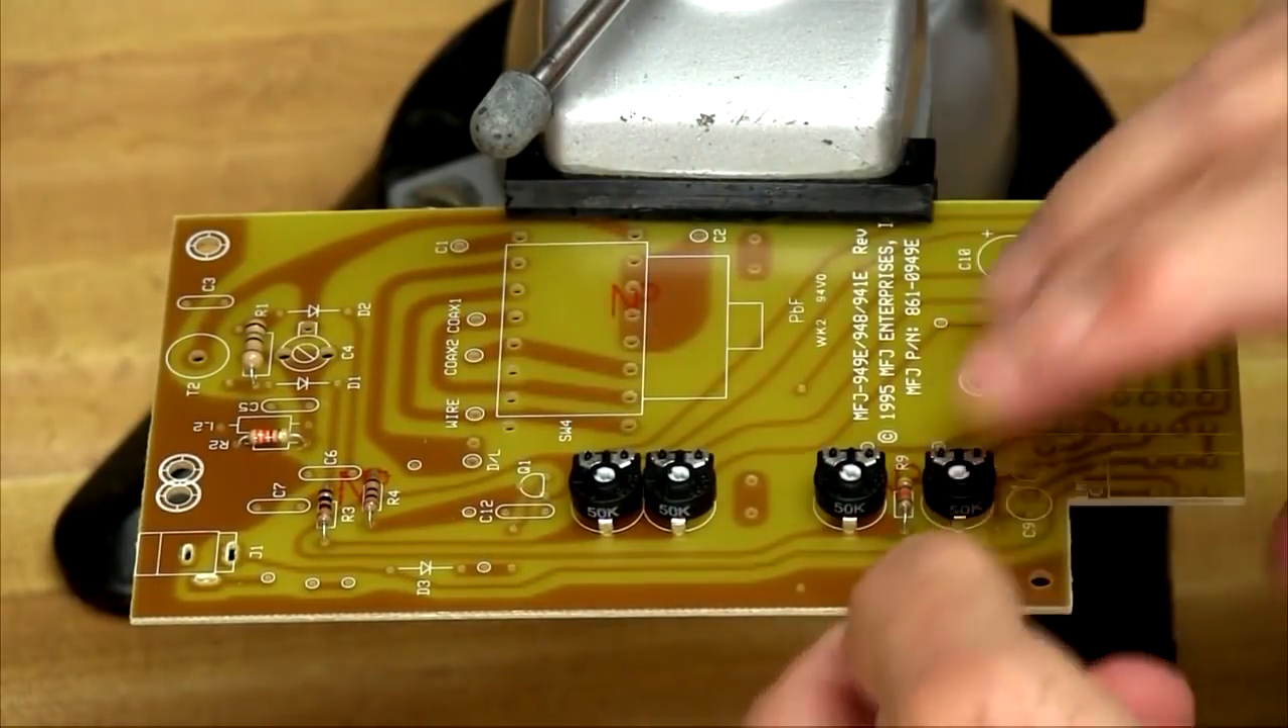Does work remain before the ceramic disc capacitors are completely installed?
Yes.